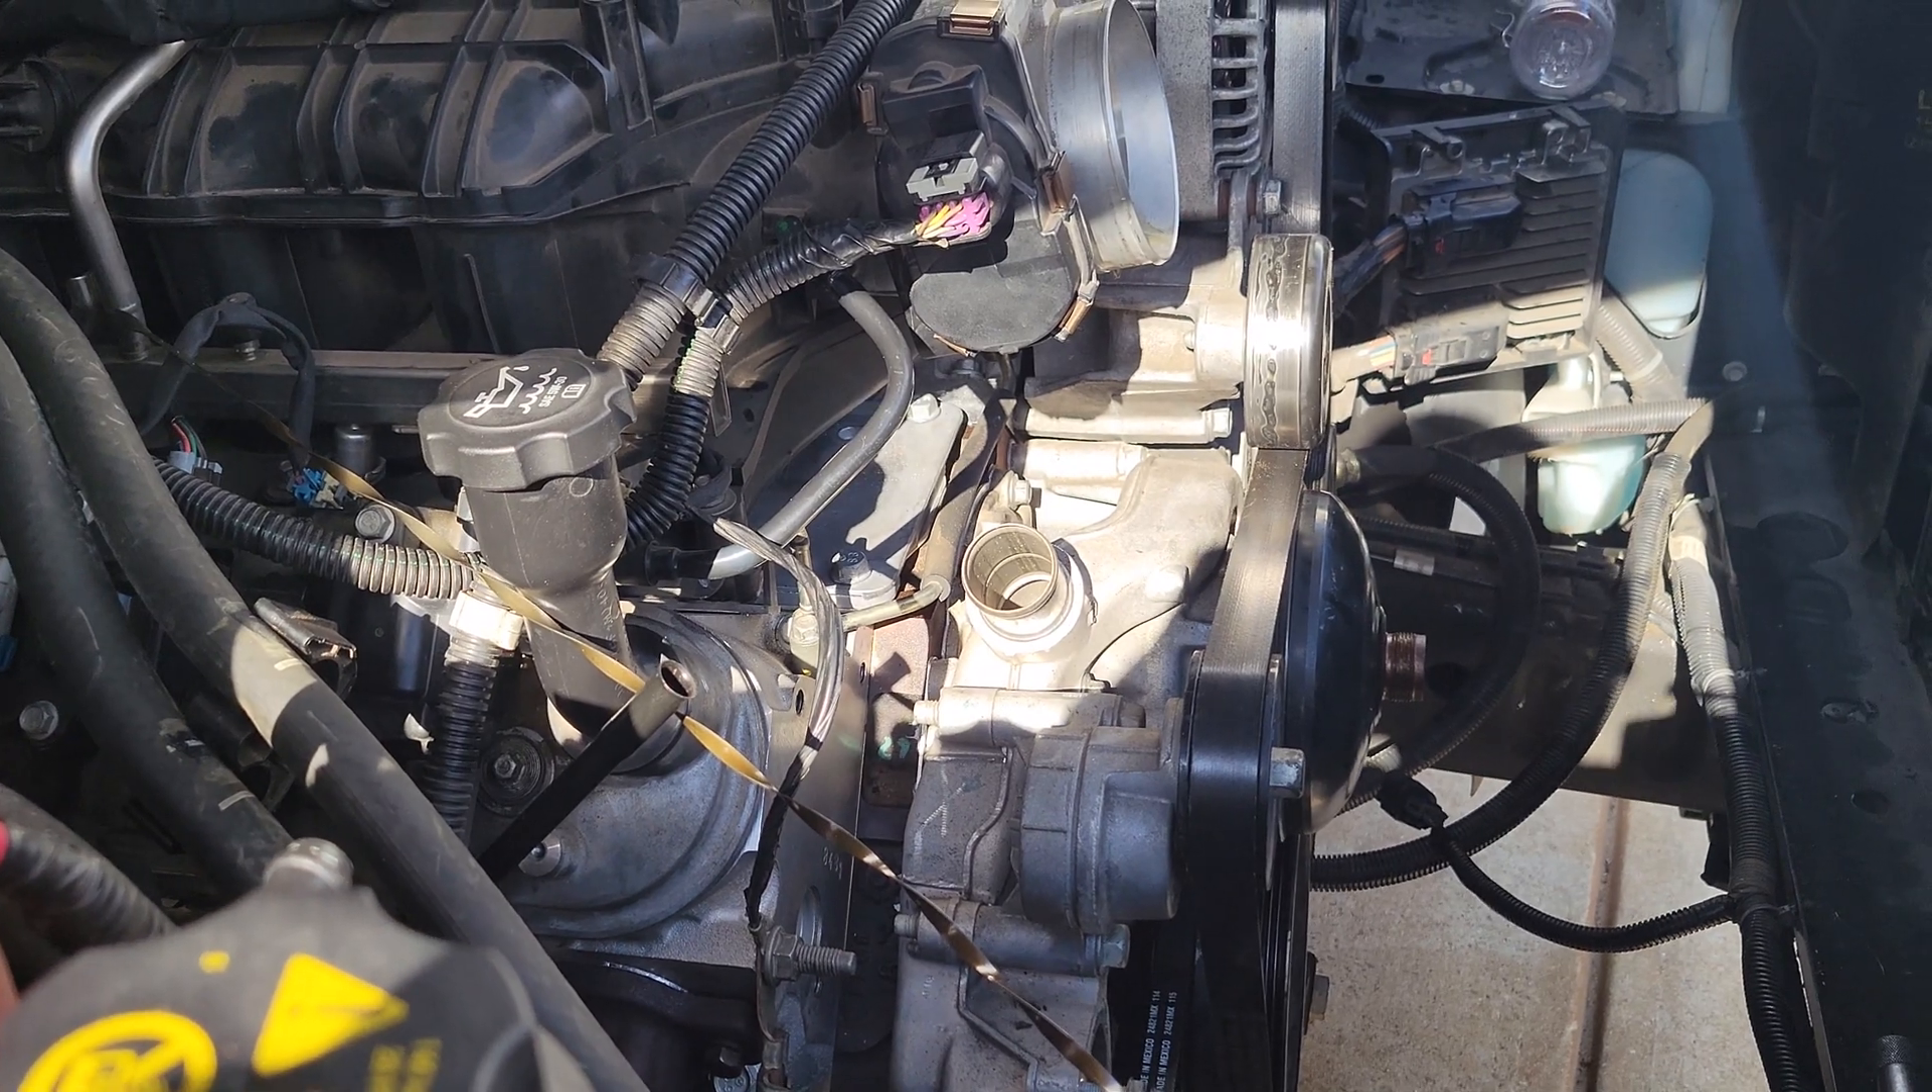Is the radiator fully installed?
No.